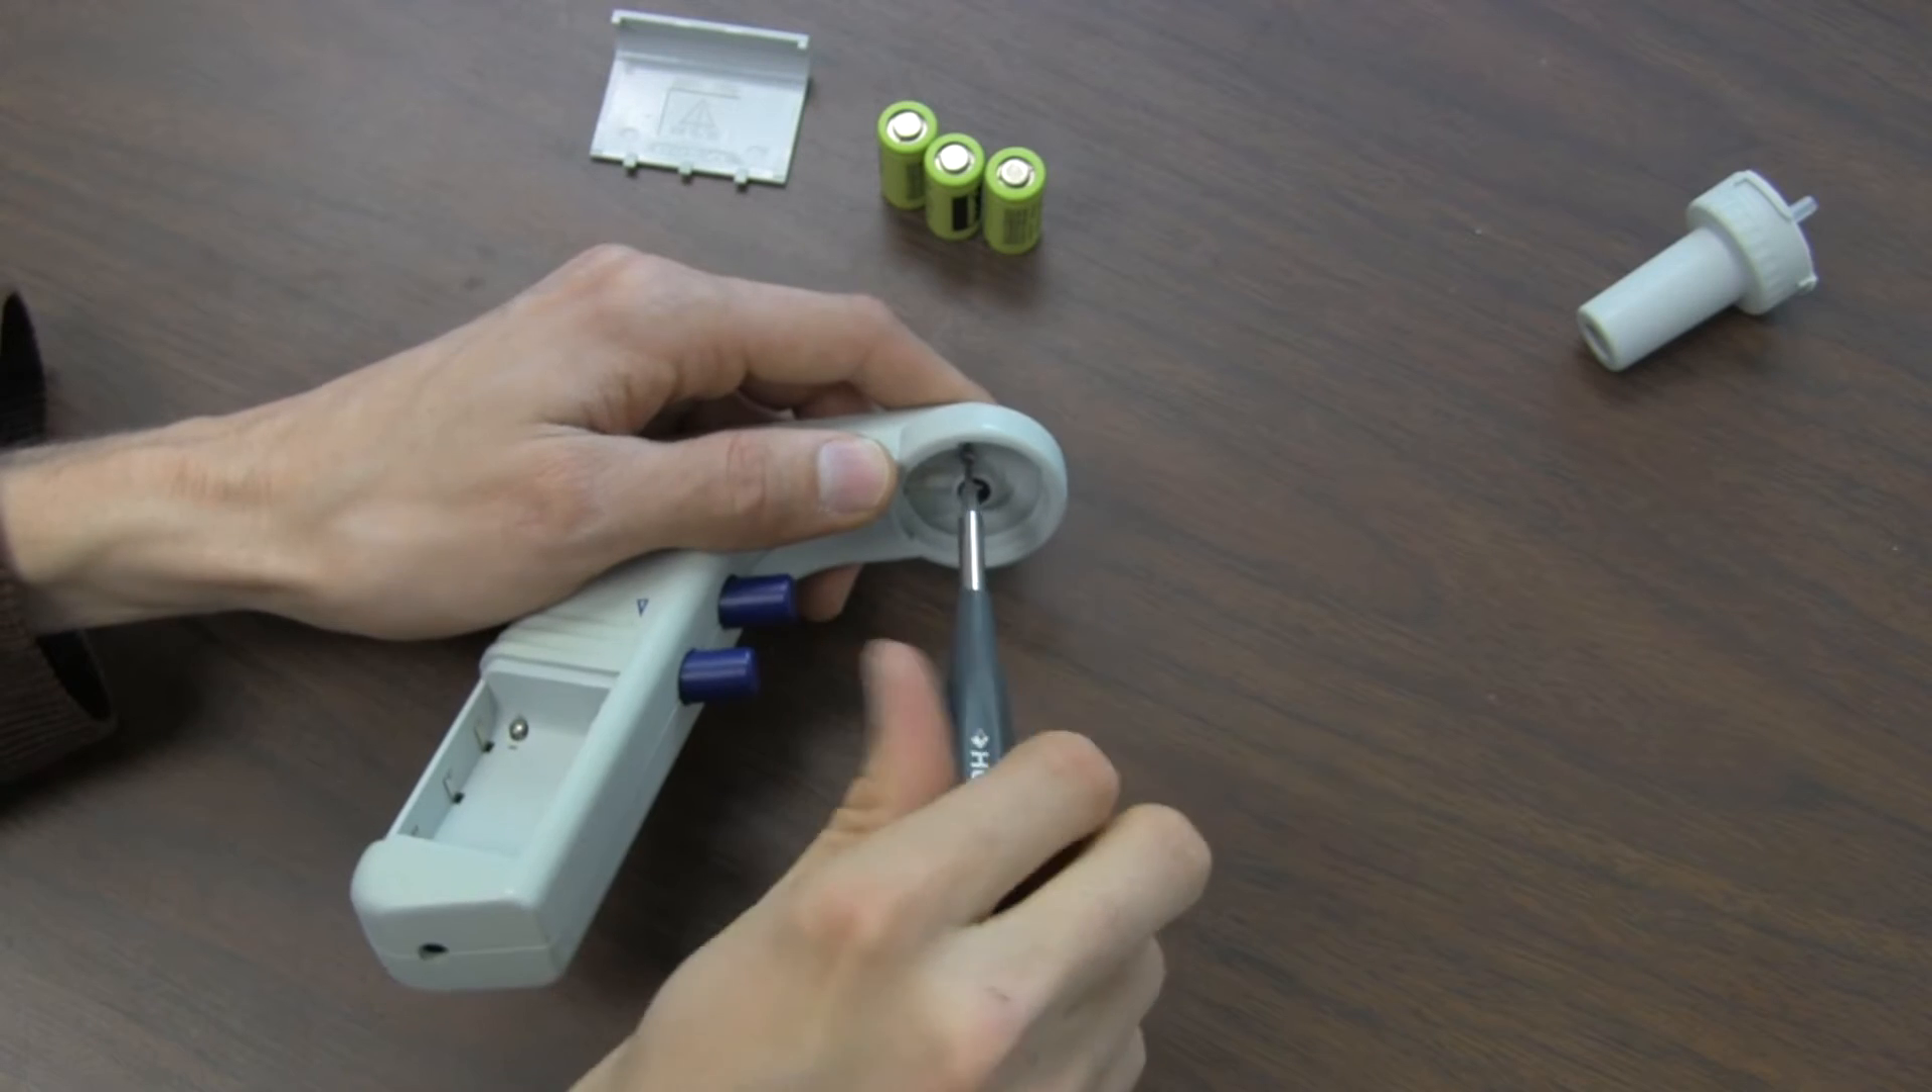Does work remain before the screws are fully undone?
Yes.